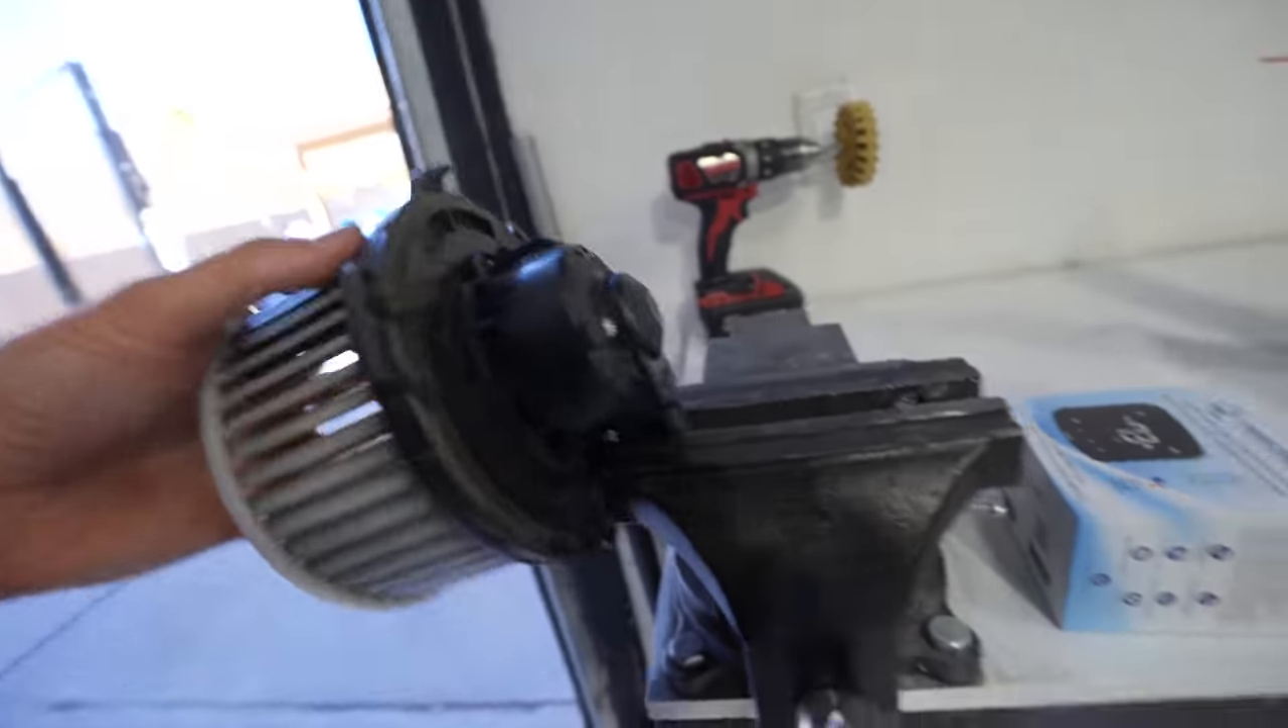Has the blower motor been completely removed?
Yes.